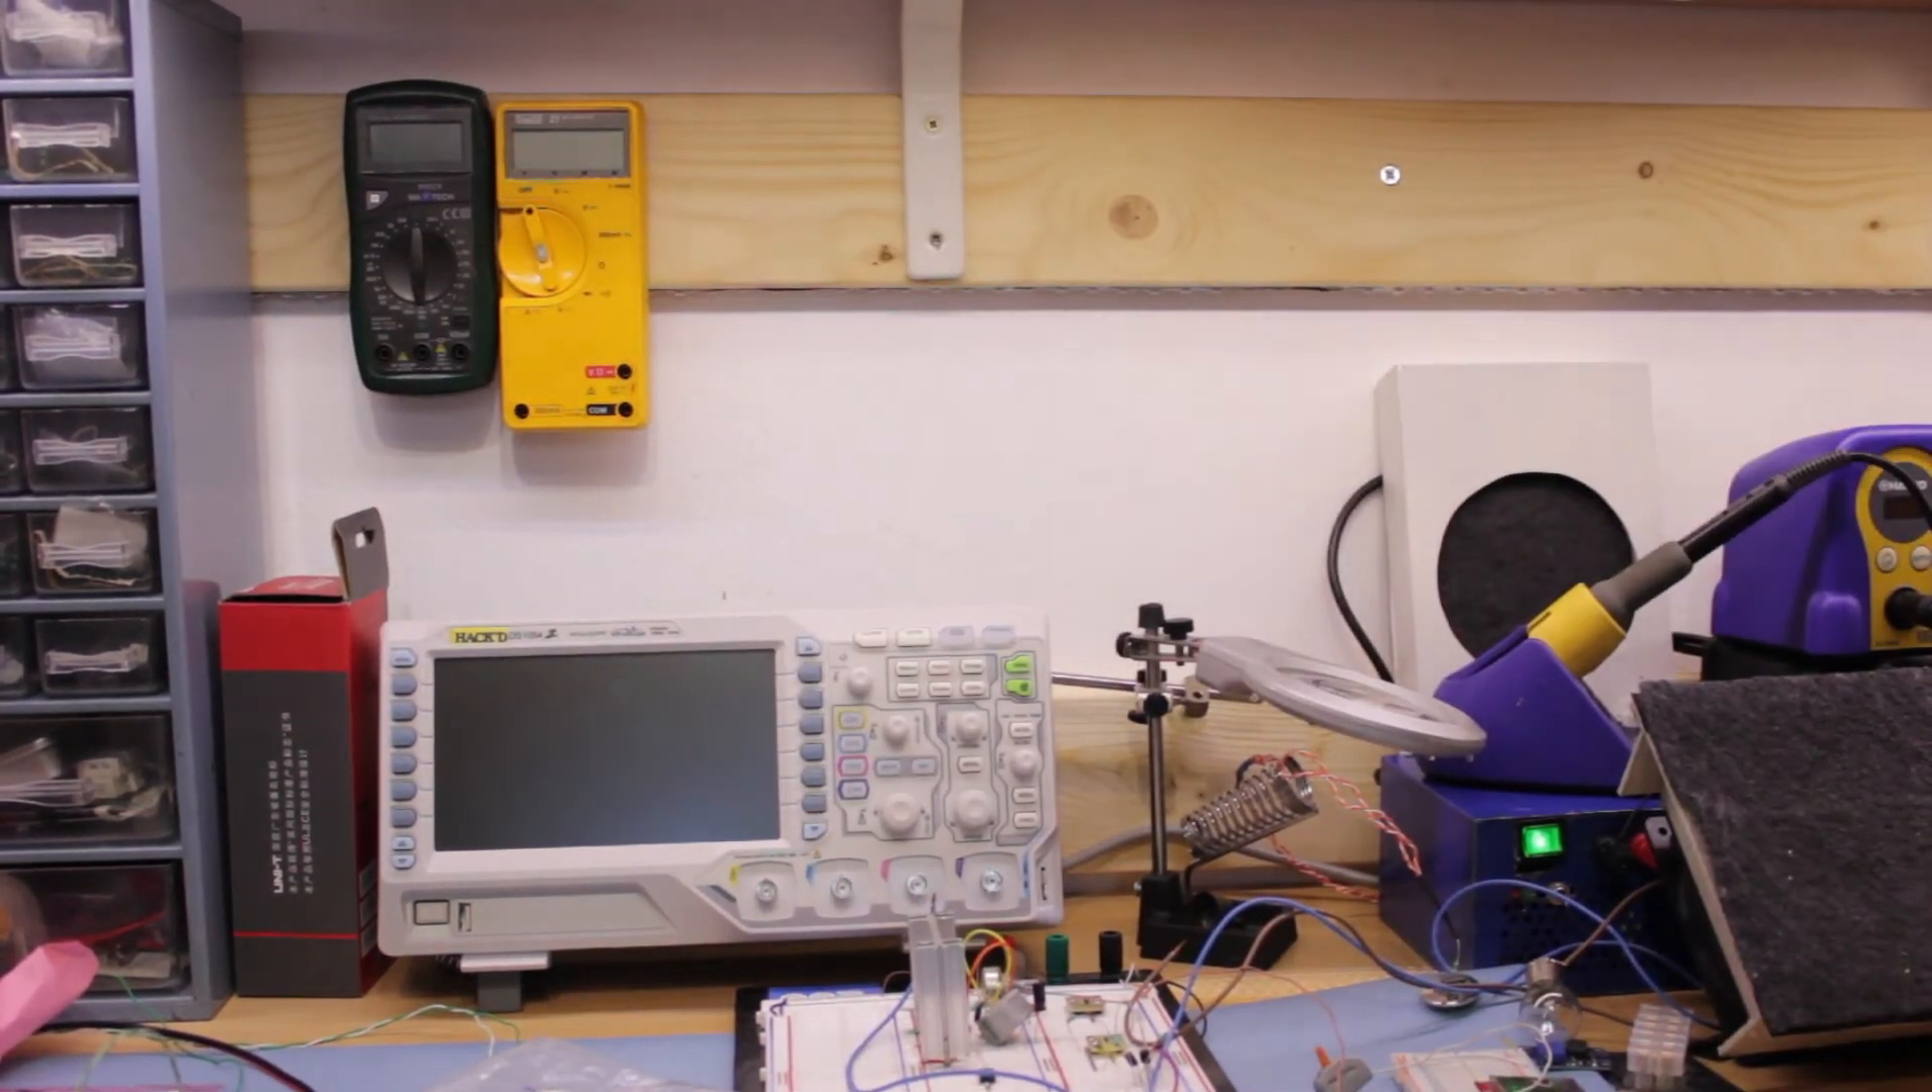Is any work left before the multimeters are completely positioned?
No.